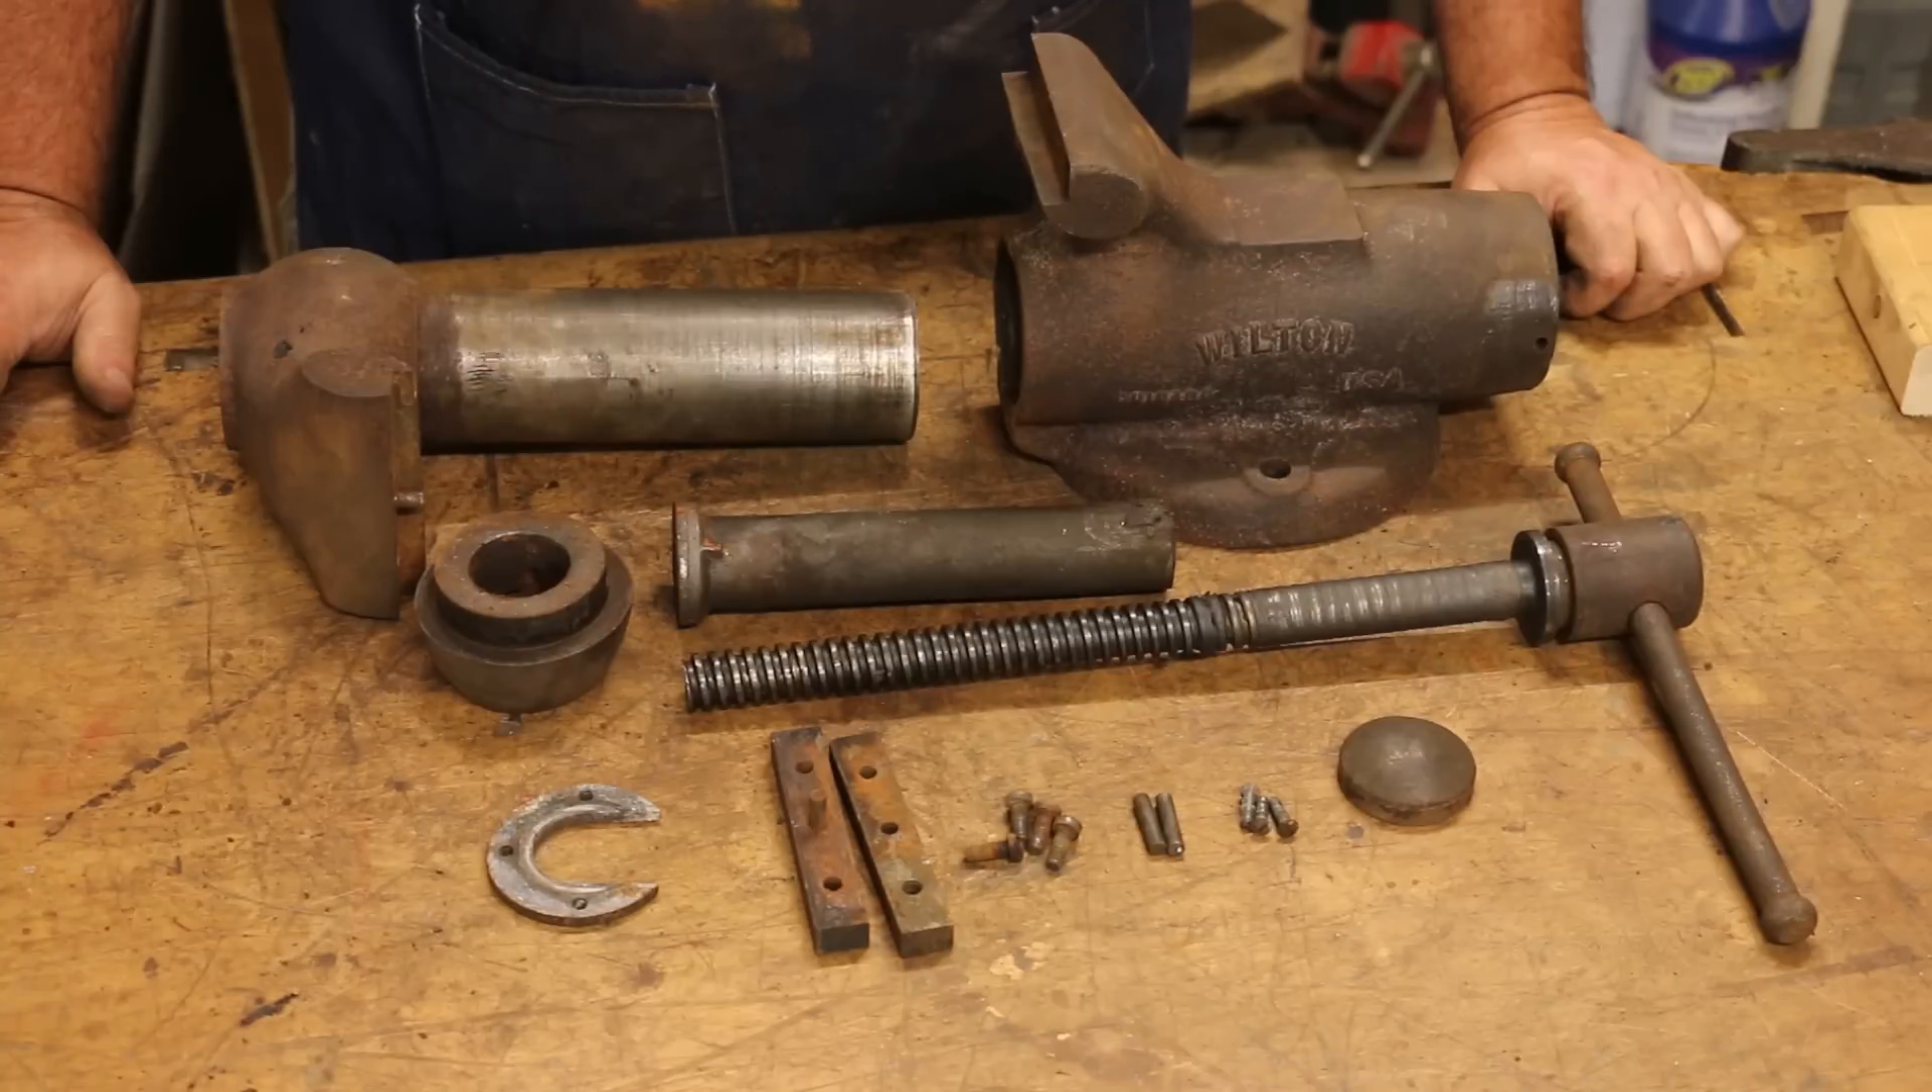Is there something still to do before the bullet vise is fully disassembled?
No.